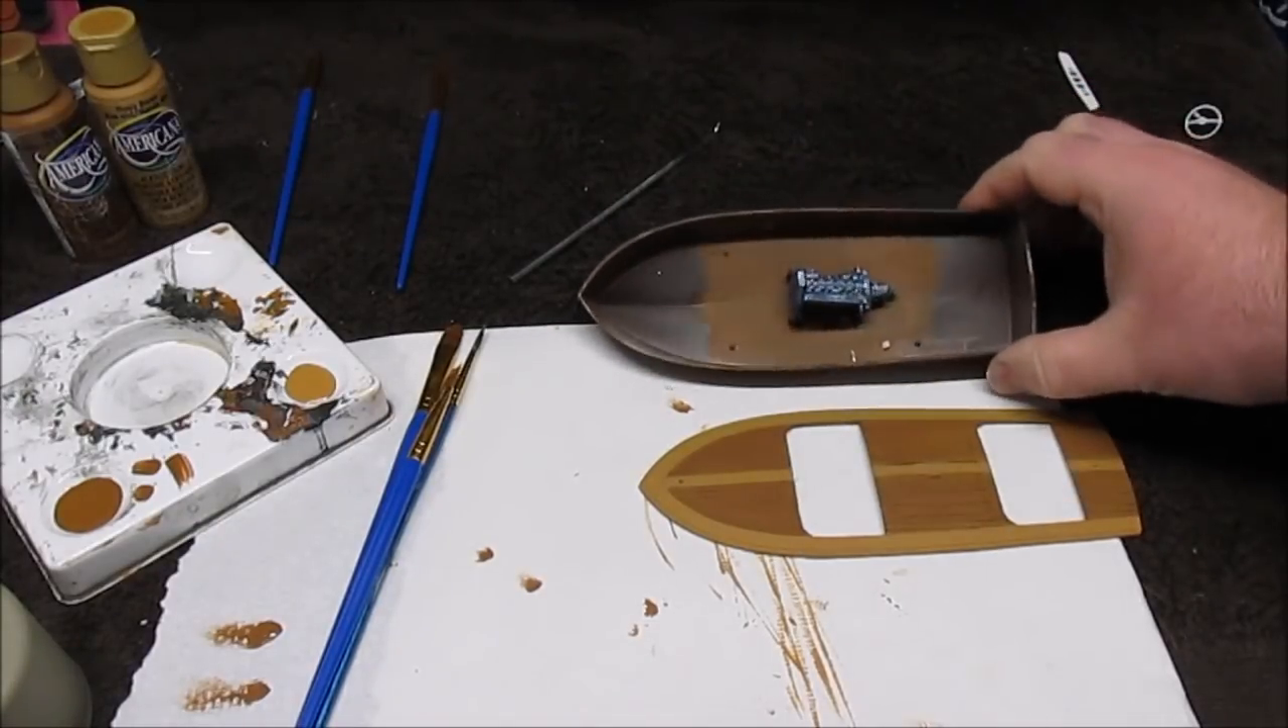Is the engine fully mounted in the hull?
Yes.